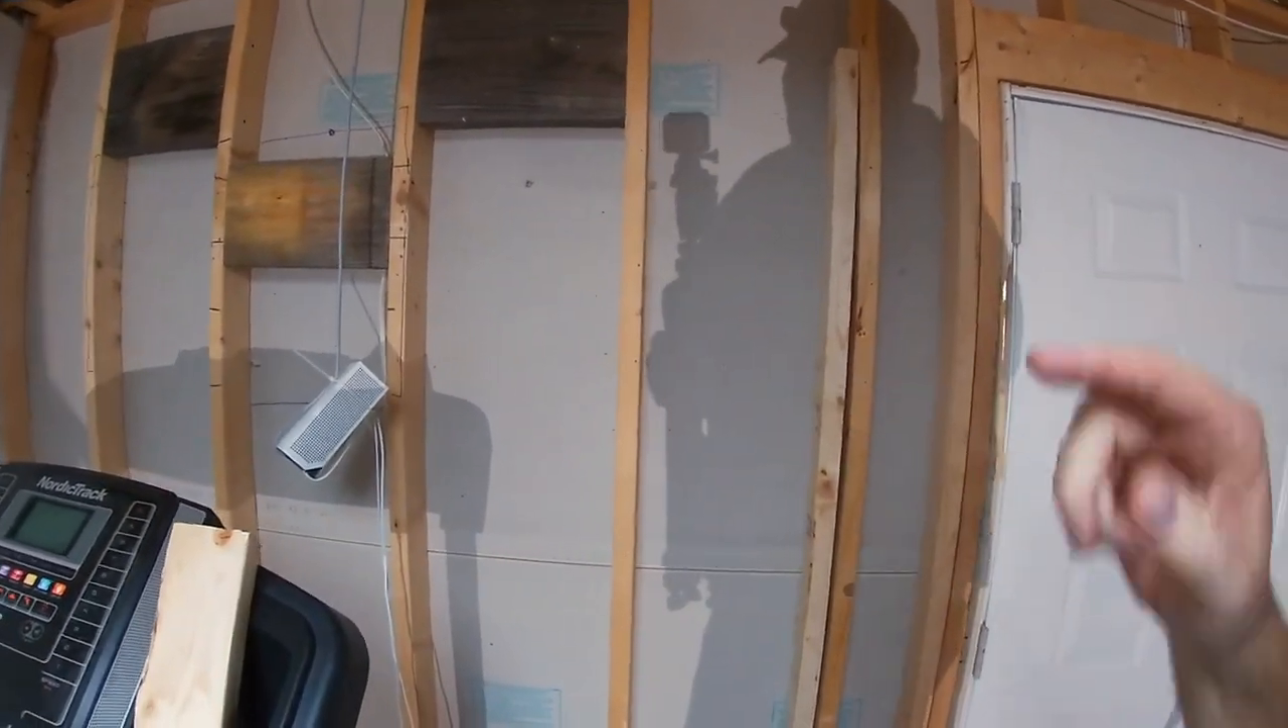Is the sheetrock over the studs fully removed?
Yes.